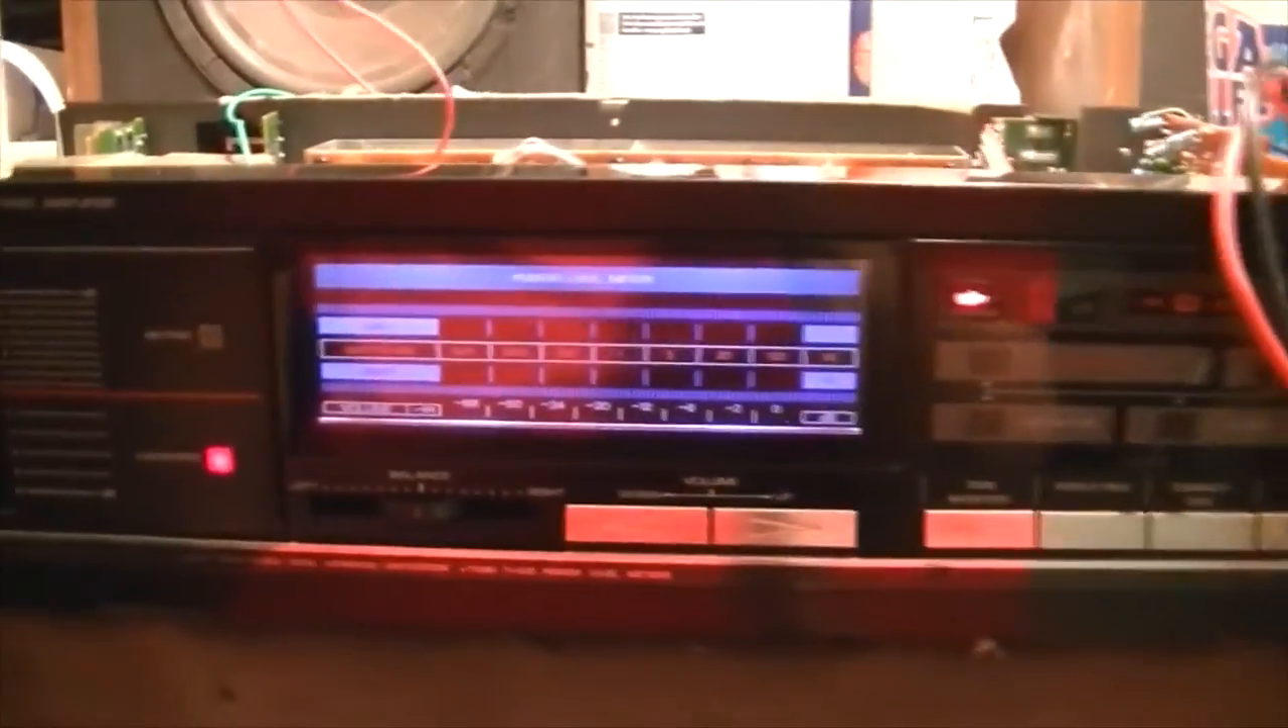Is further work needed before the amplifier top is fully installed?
Yes.